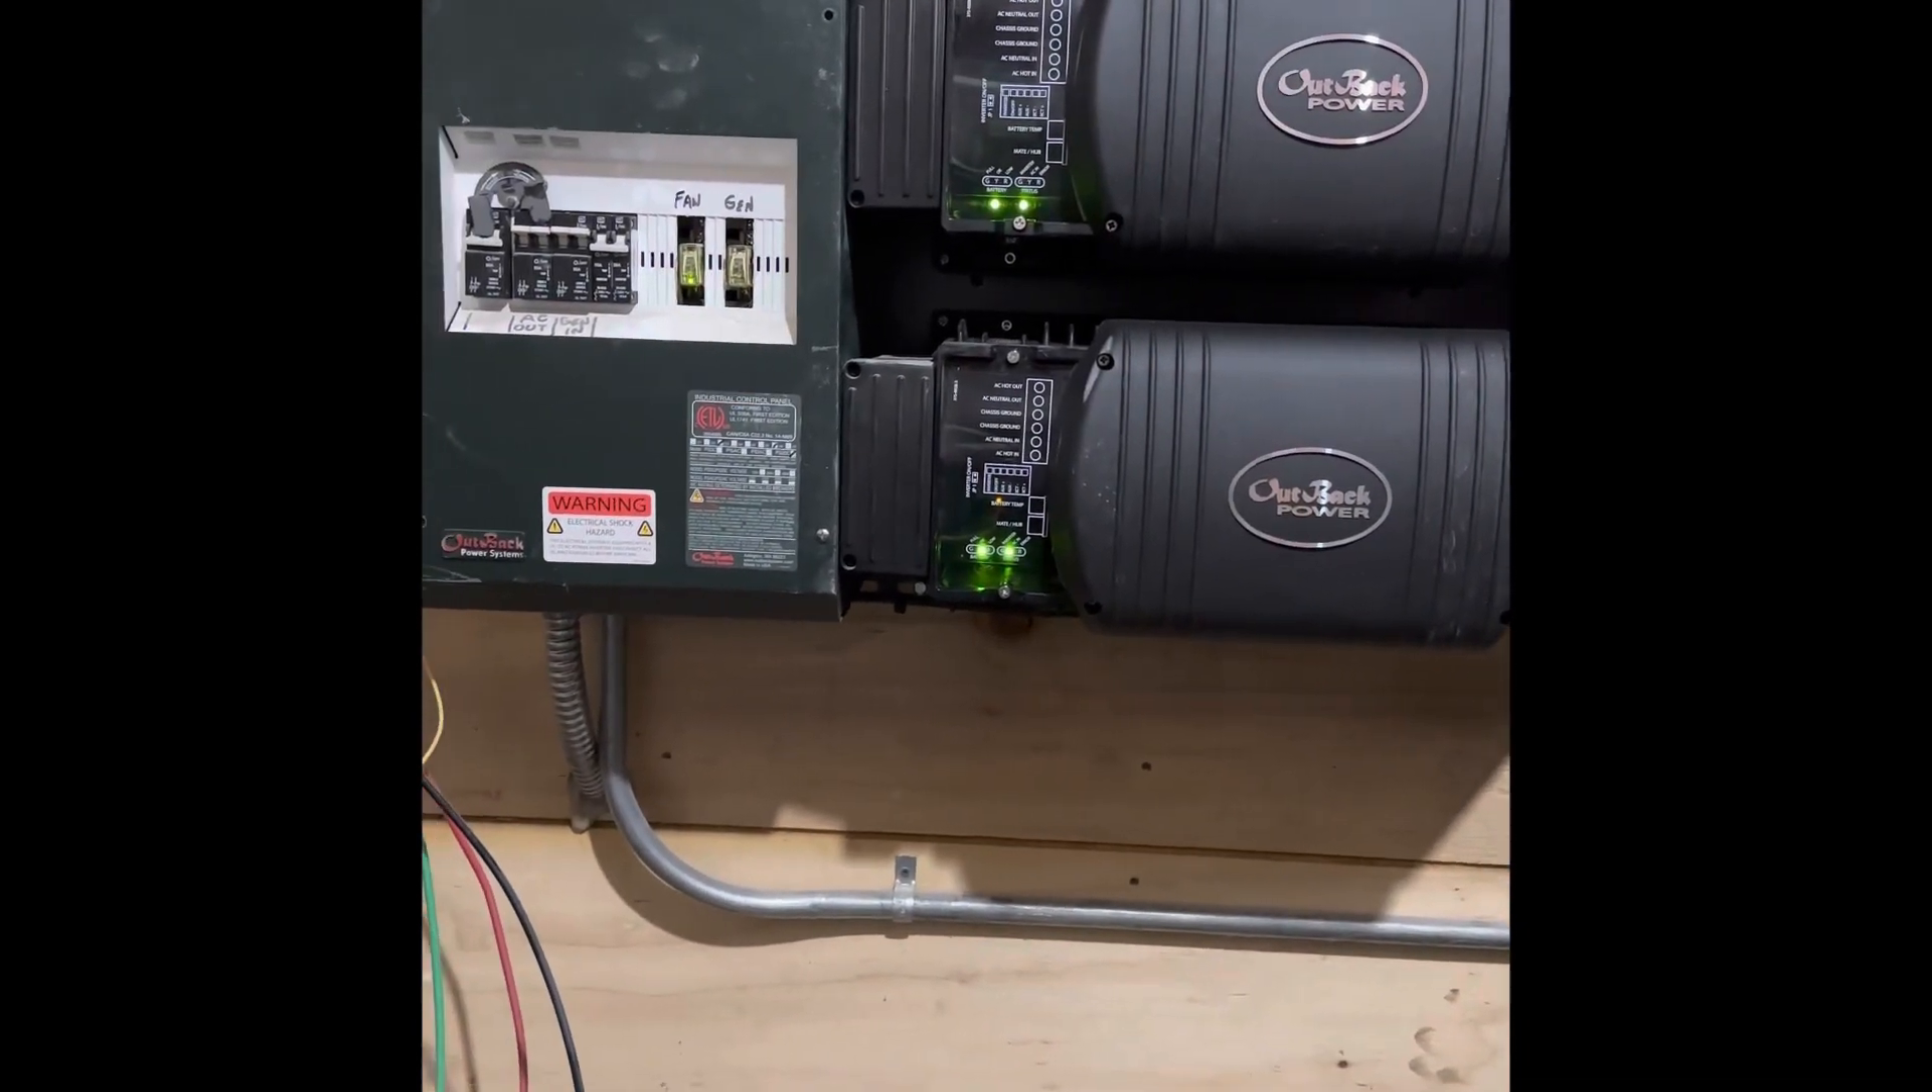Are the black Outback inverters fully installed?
Yes.